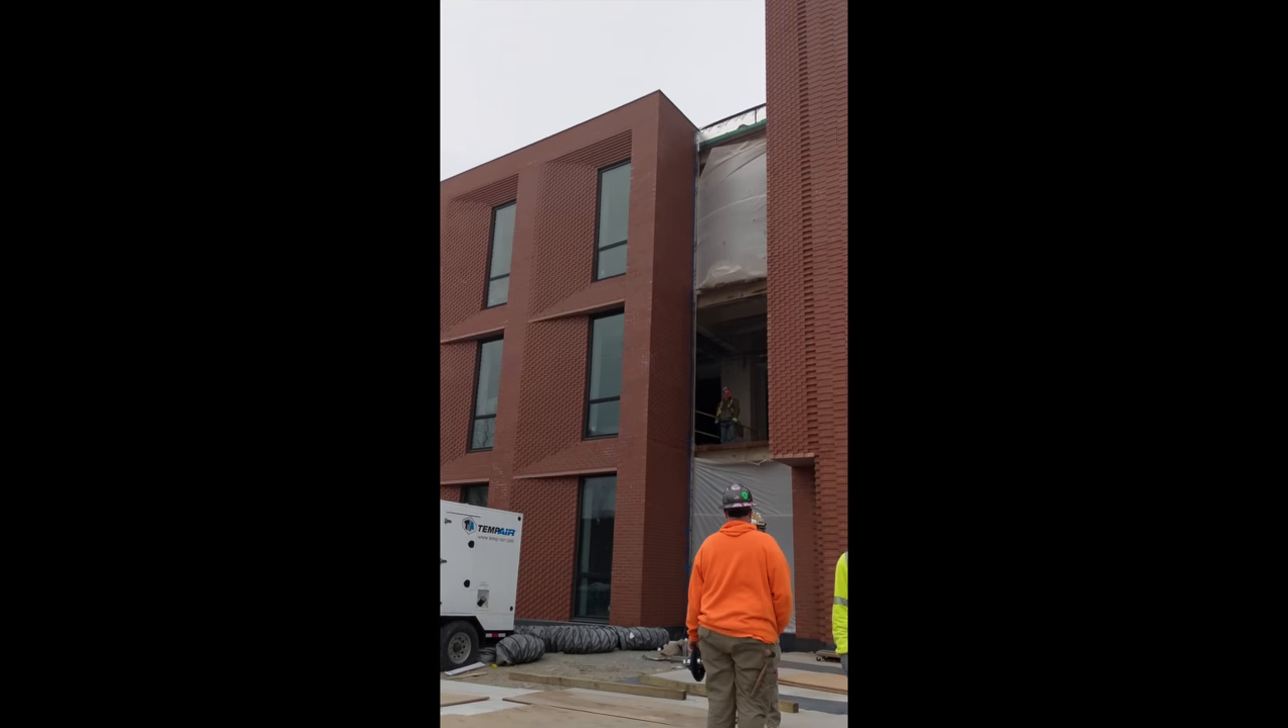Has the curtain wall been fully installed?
No.